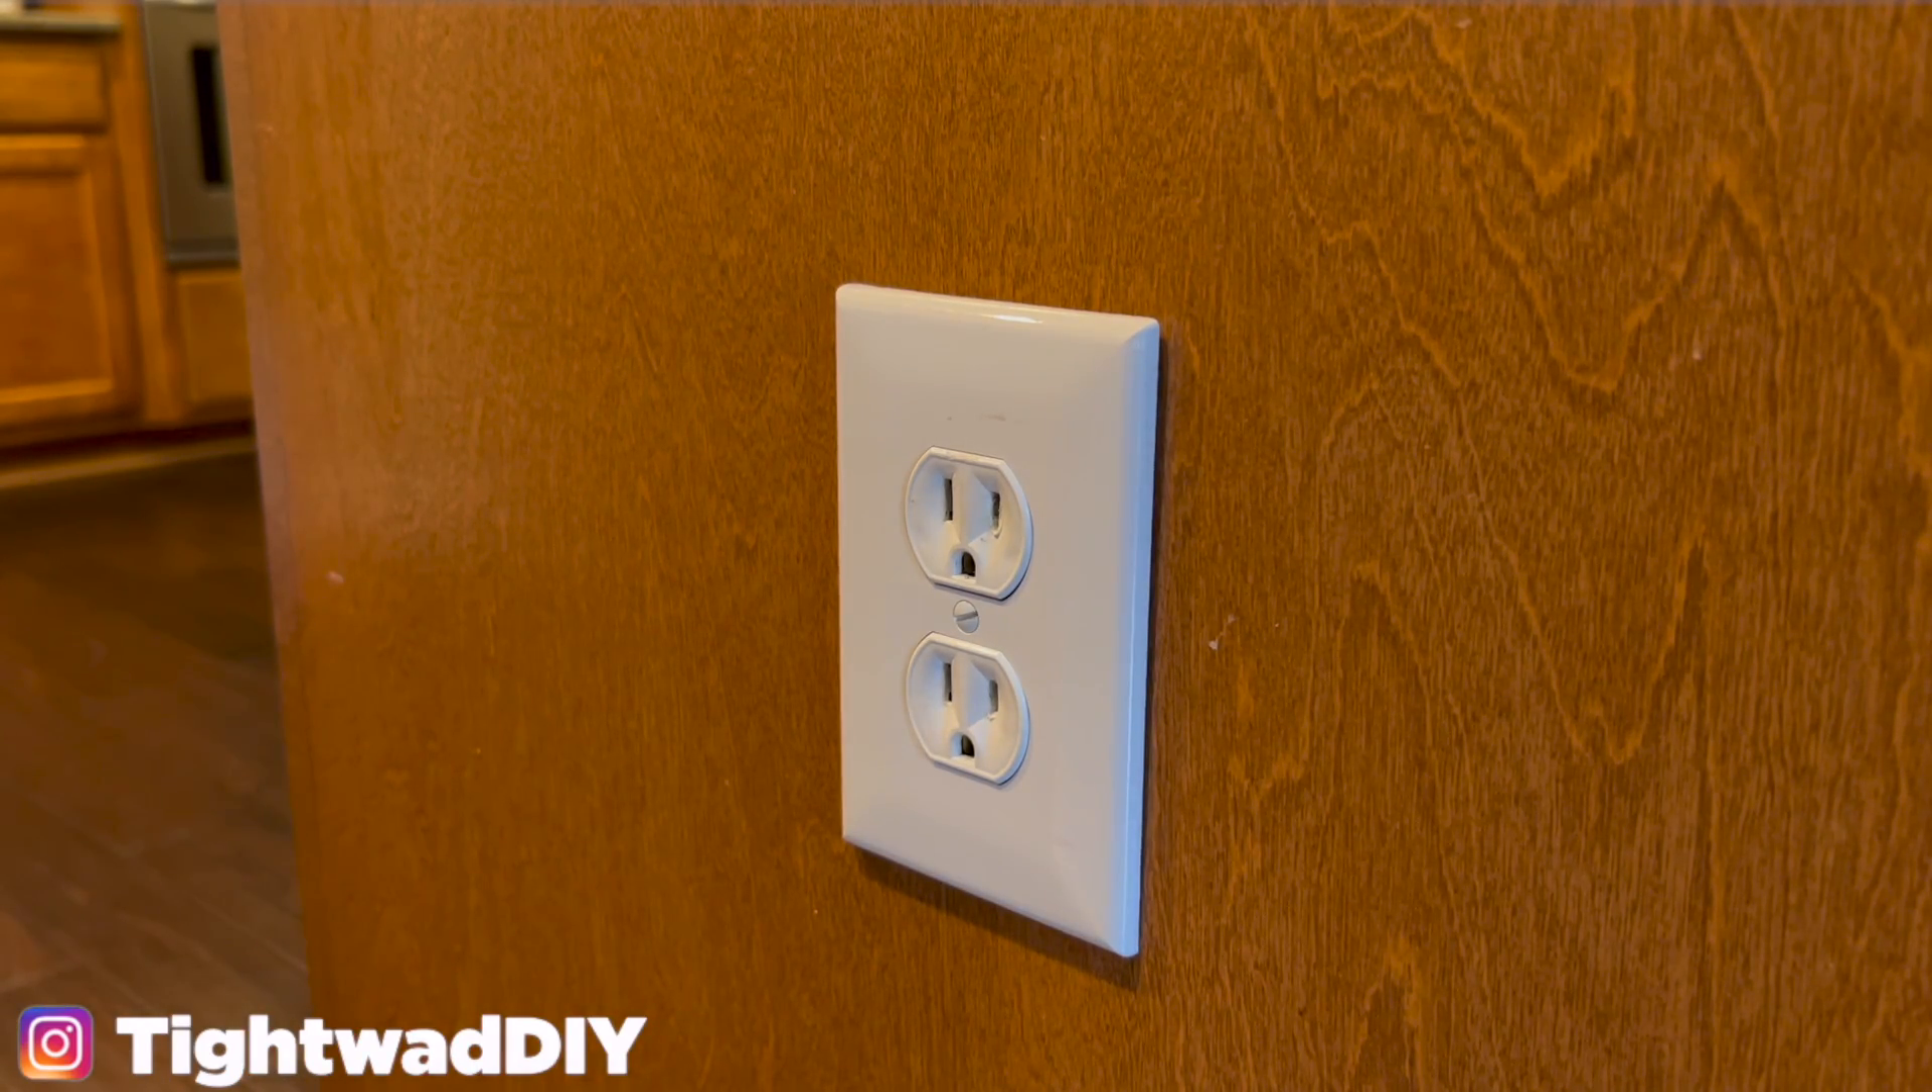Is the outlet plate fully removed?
No.